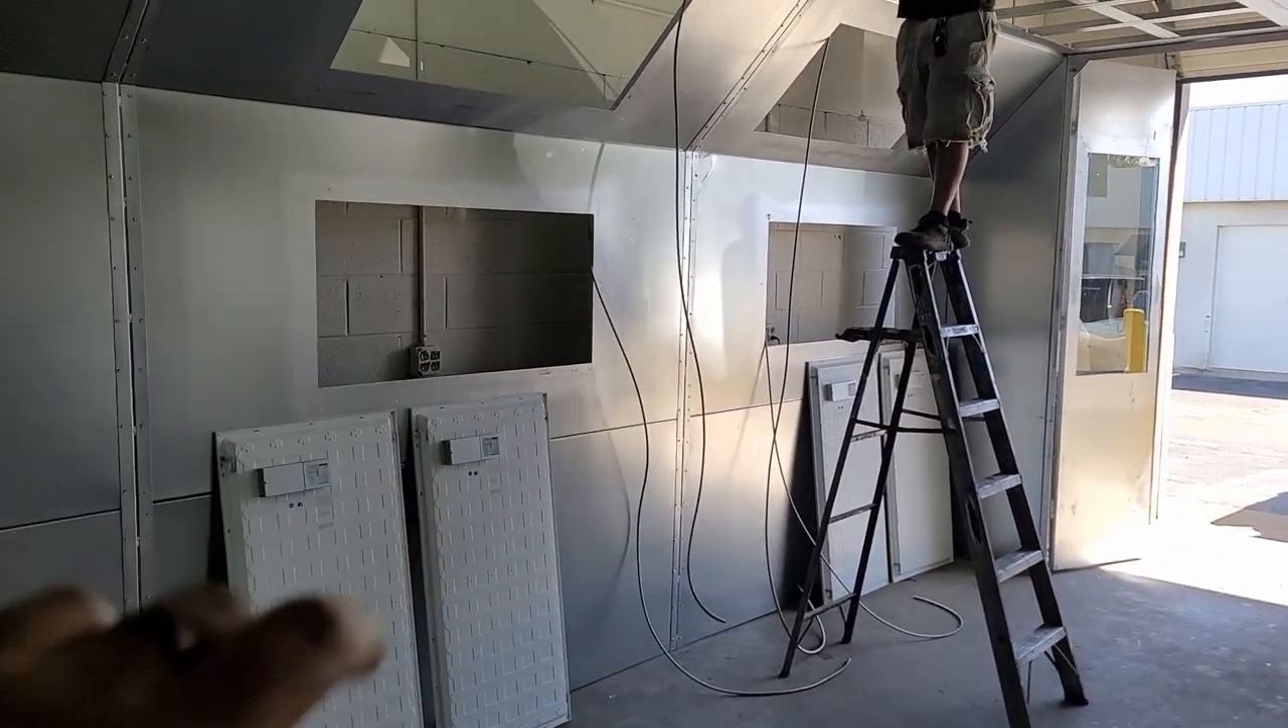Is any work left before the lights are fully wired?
Yes.